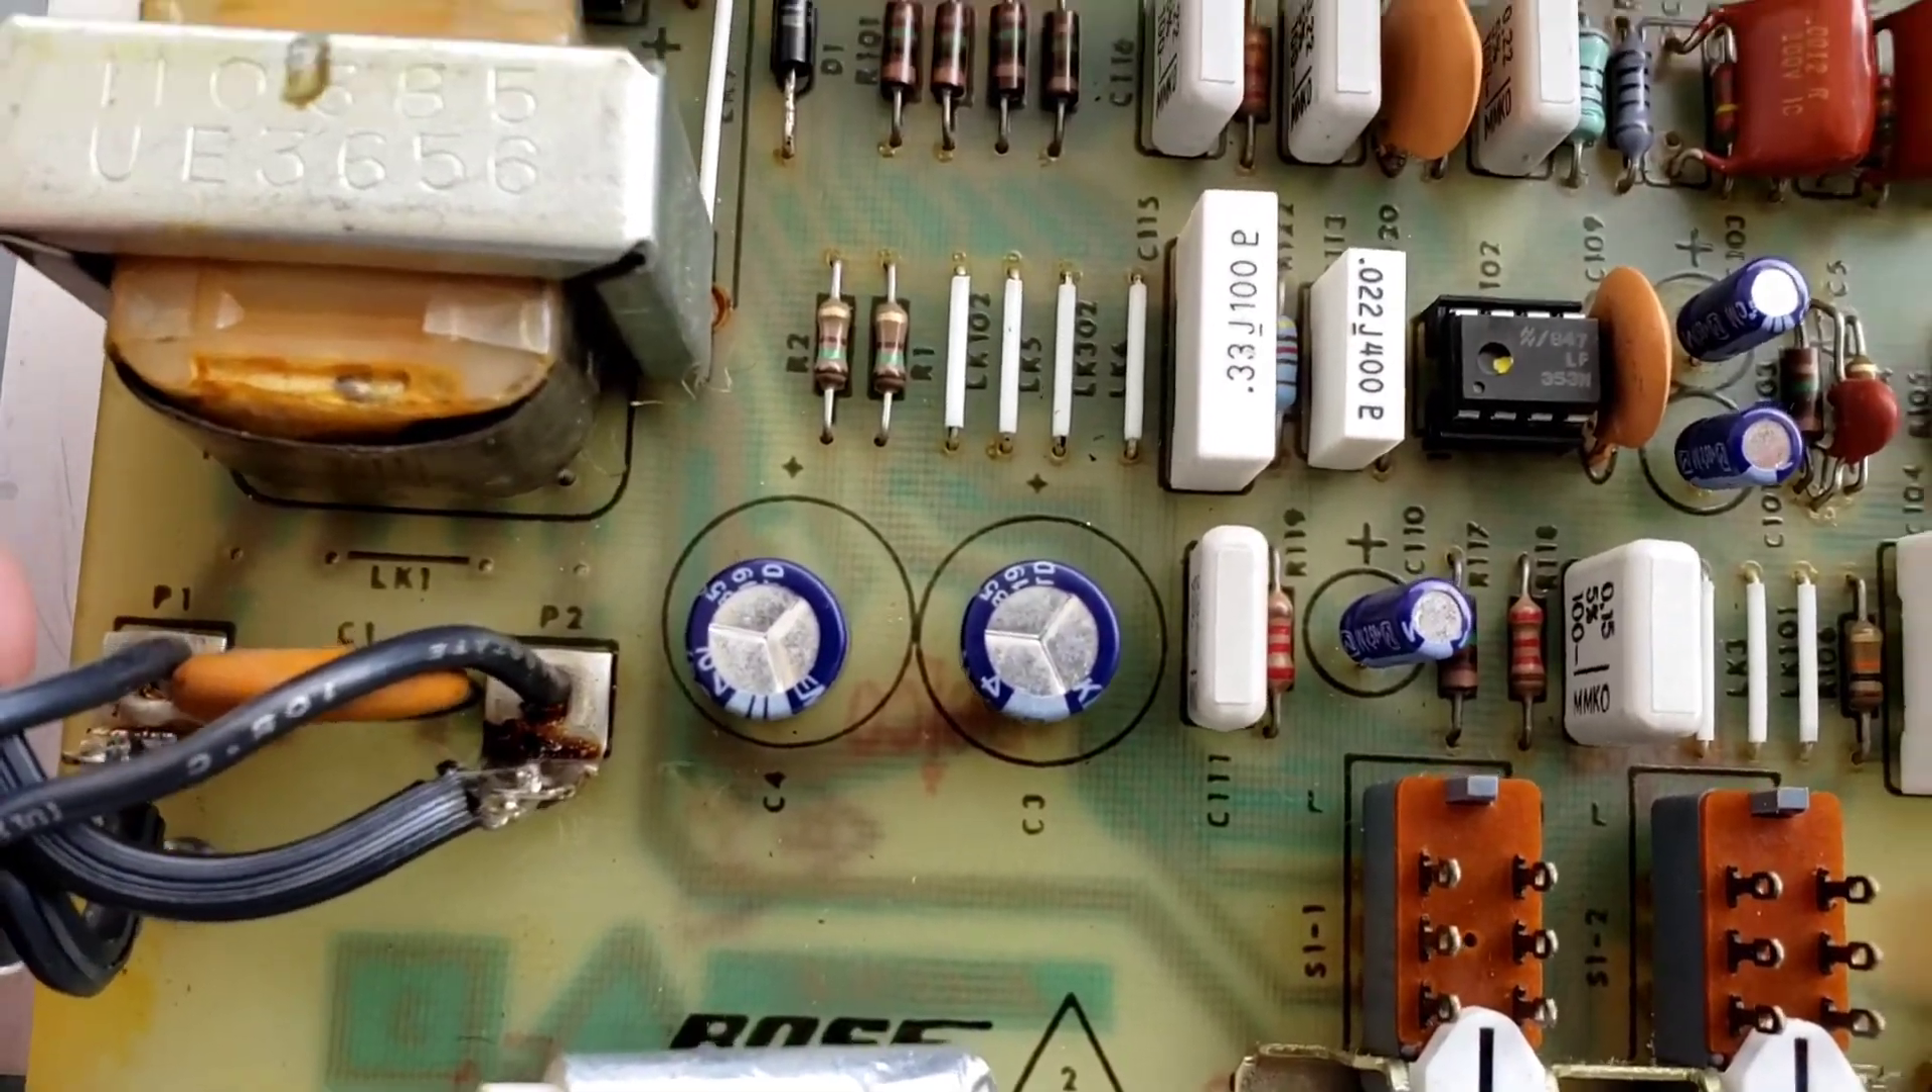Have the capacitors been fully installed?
Yes.